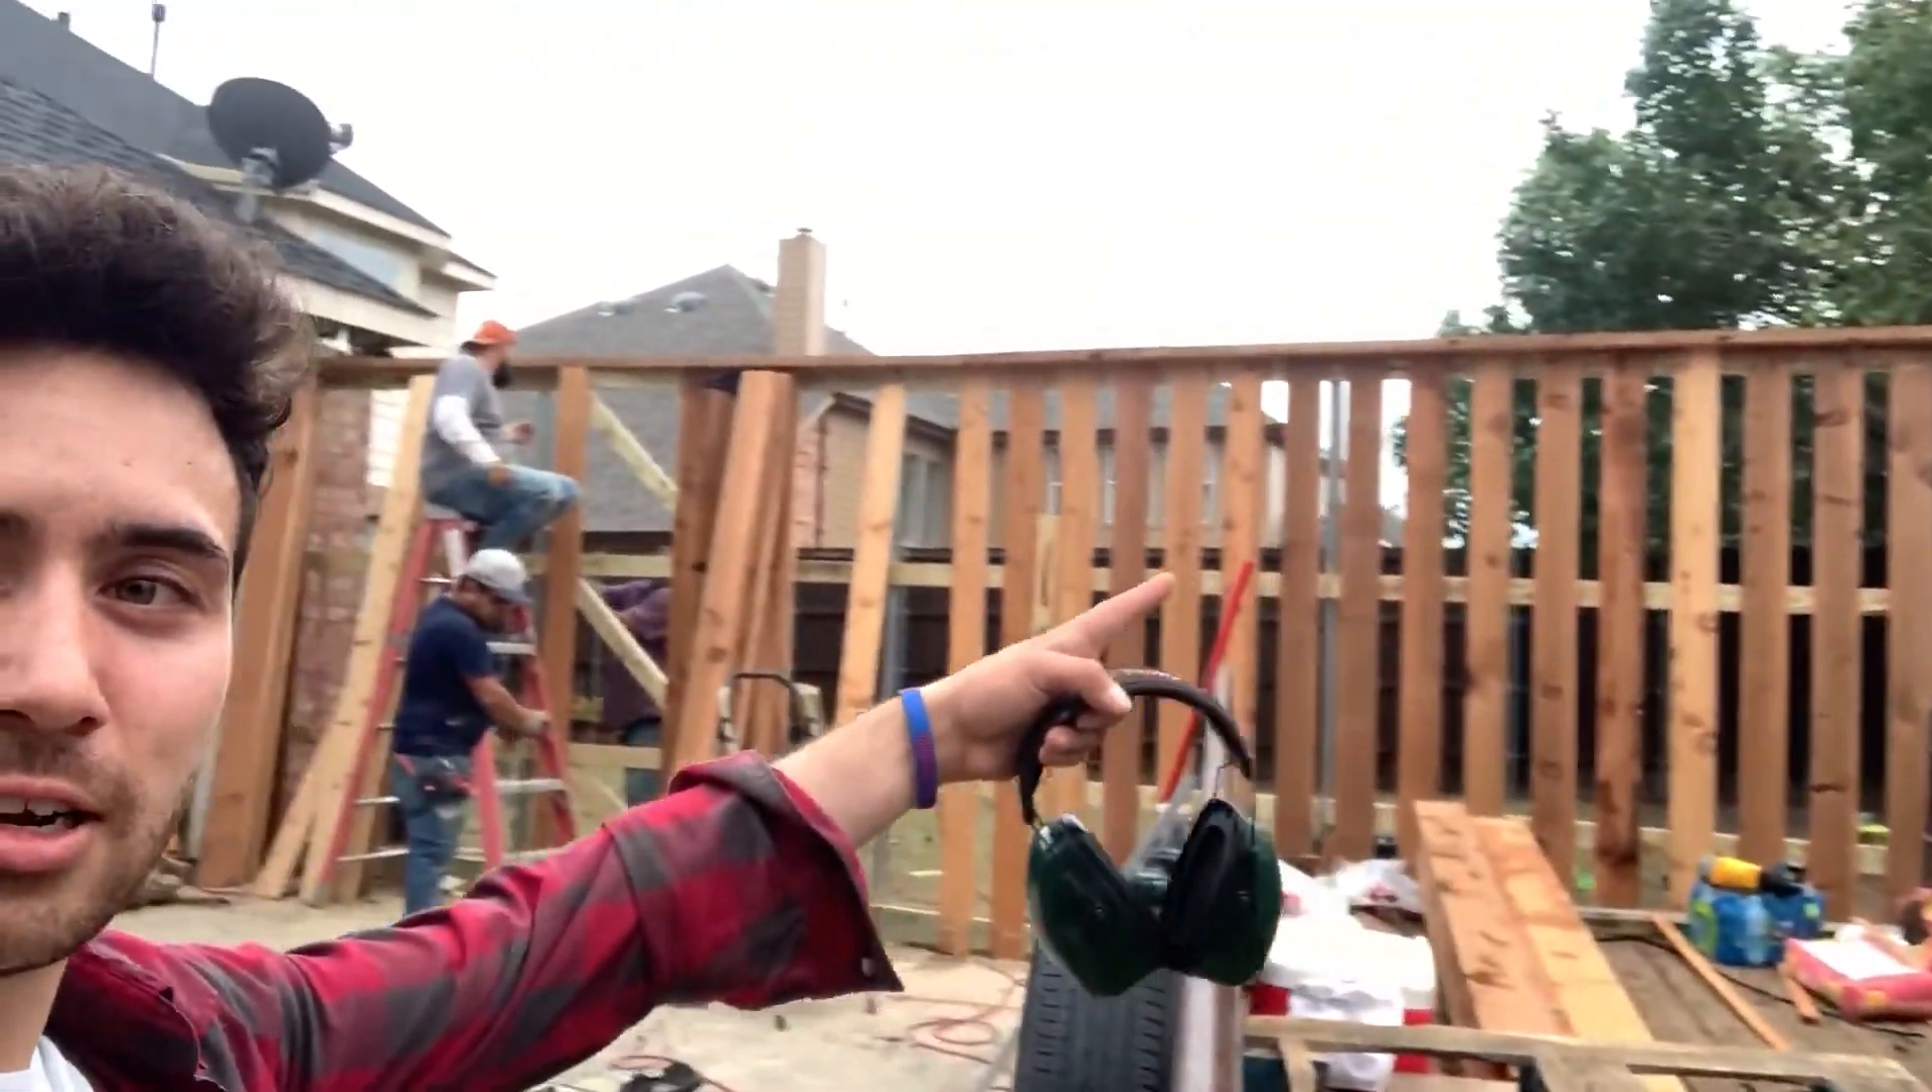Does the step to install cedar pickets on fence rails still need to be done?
Yes.